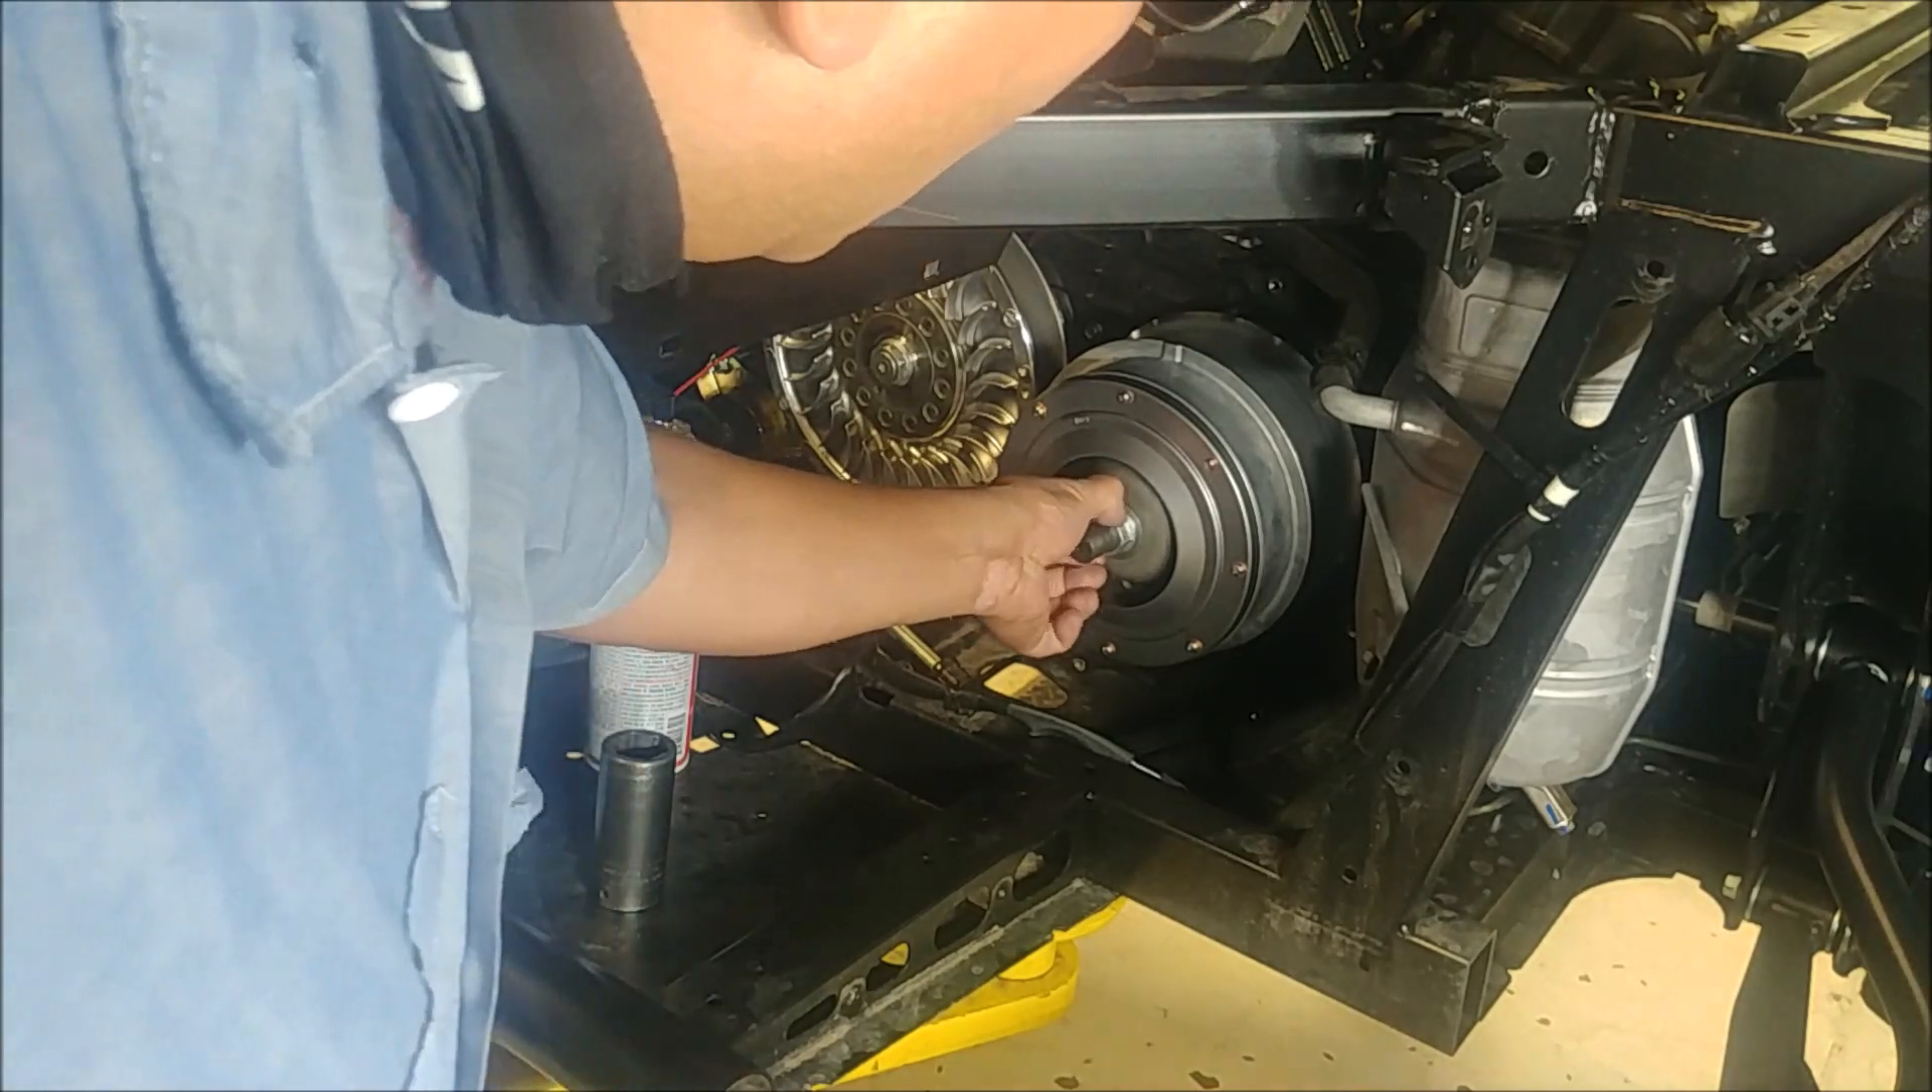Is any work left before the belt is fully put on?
Yes.